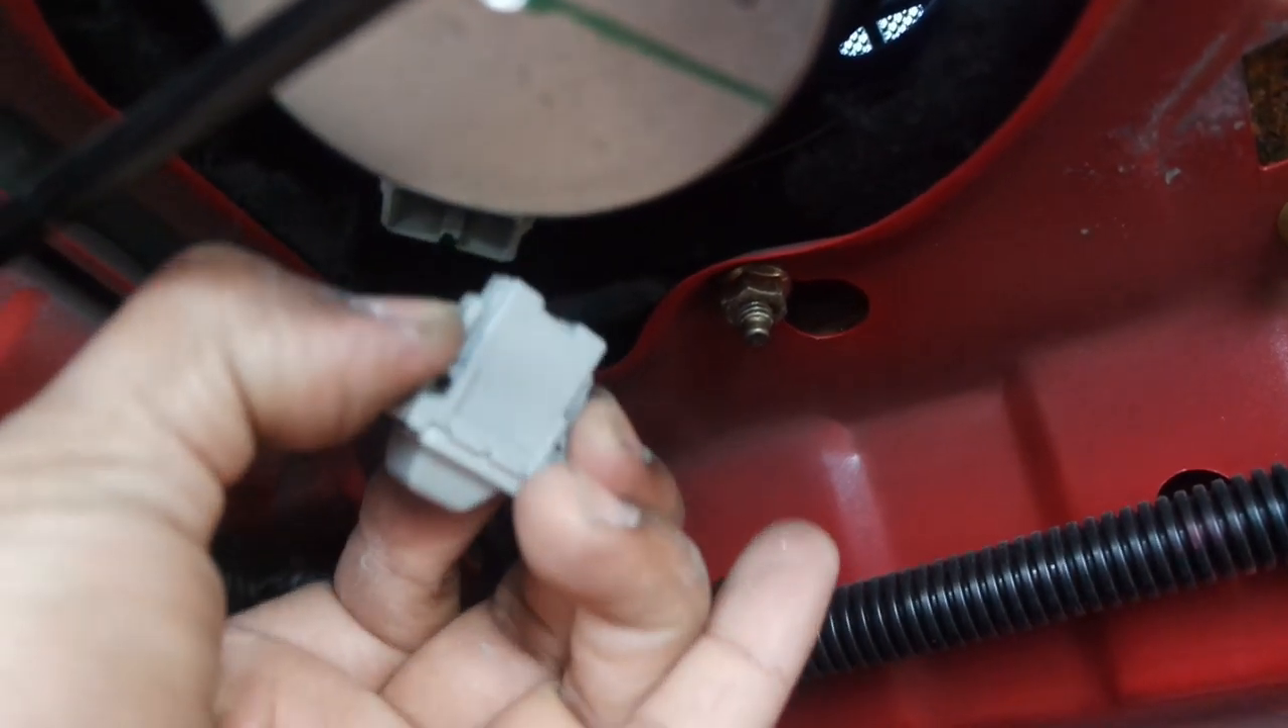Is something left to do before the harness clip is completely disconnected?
No.